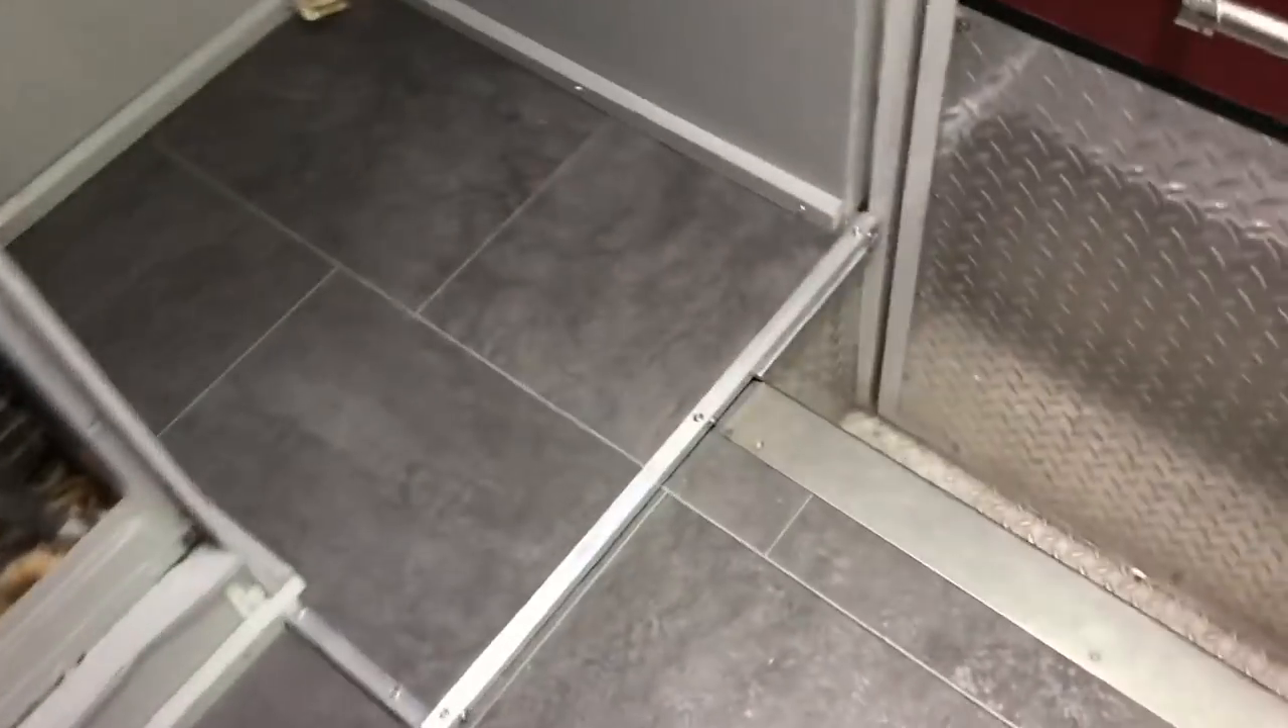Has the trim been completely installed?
Yes.